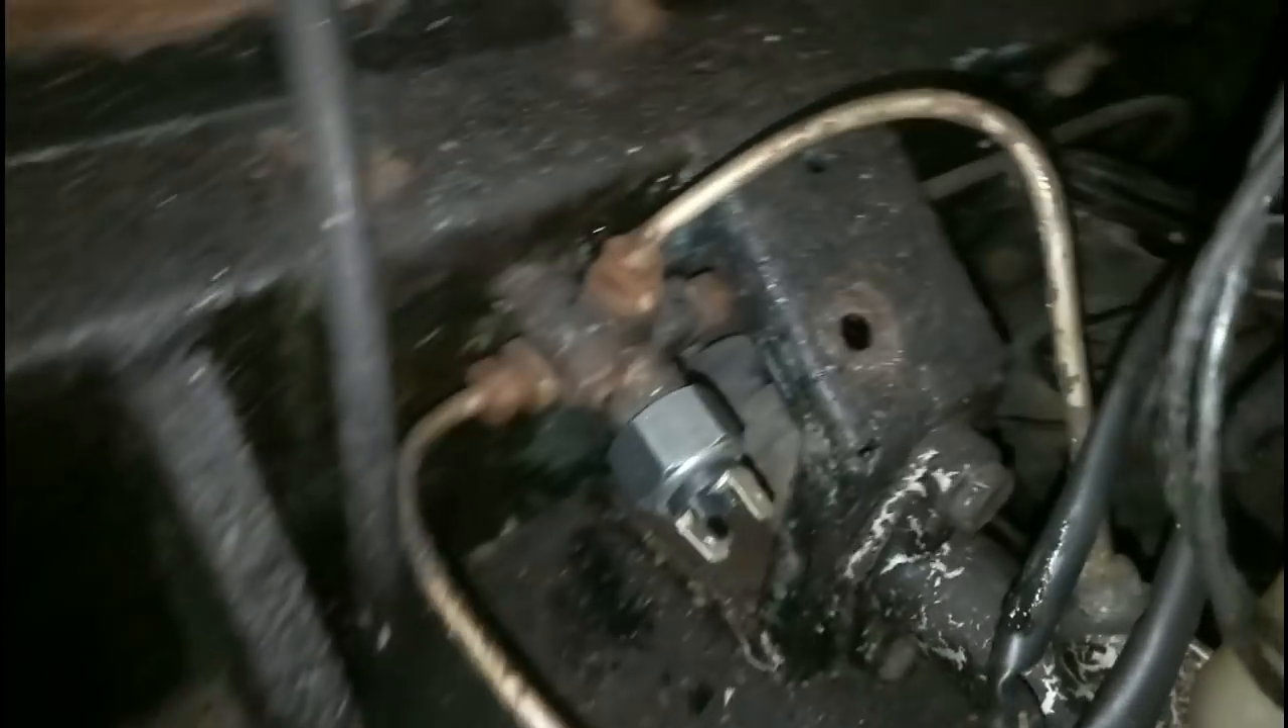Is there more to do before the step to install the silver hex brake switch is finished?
No.